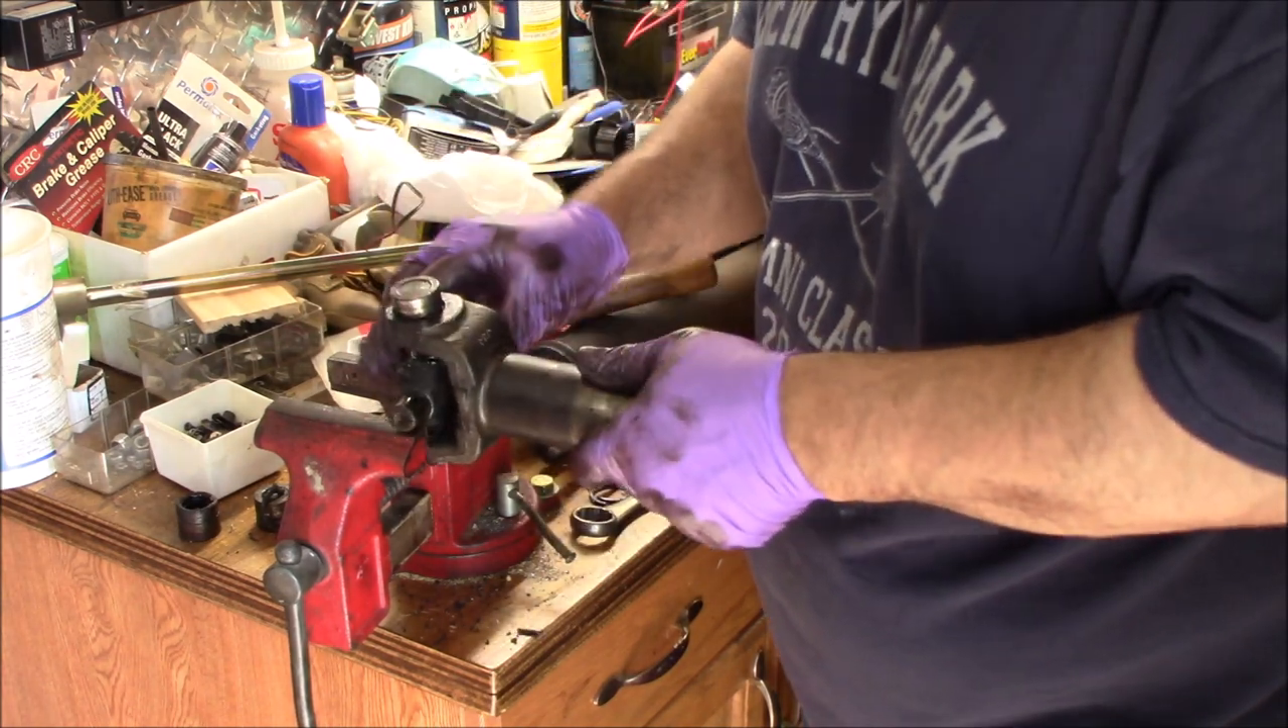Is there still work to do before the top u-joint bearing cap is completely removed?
Yes.